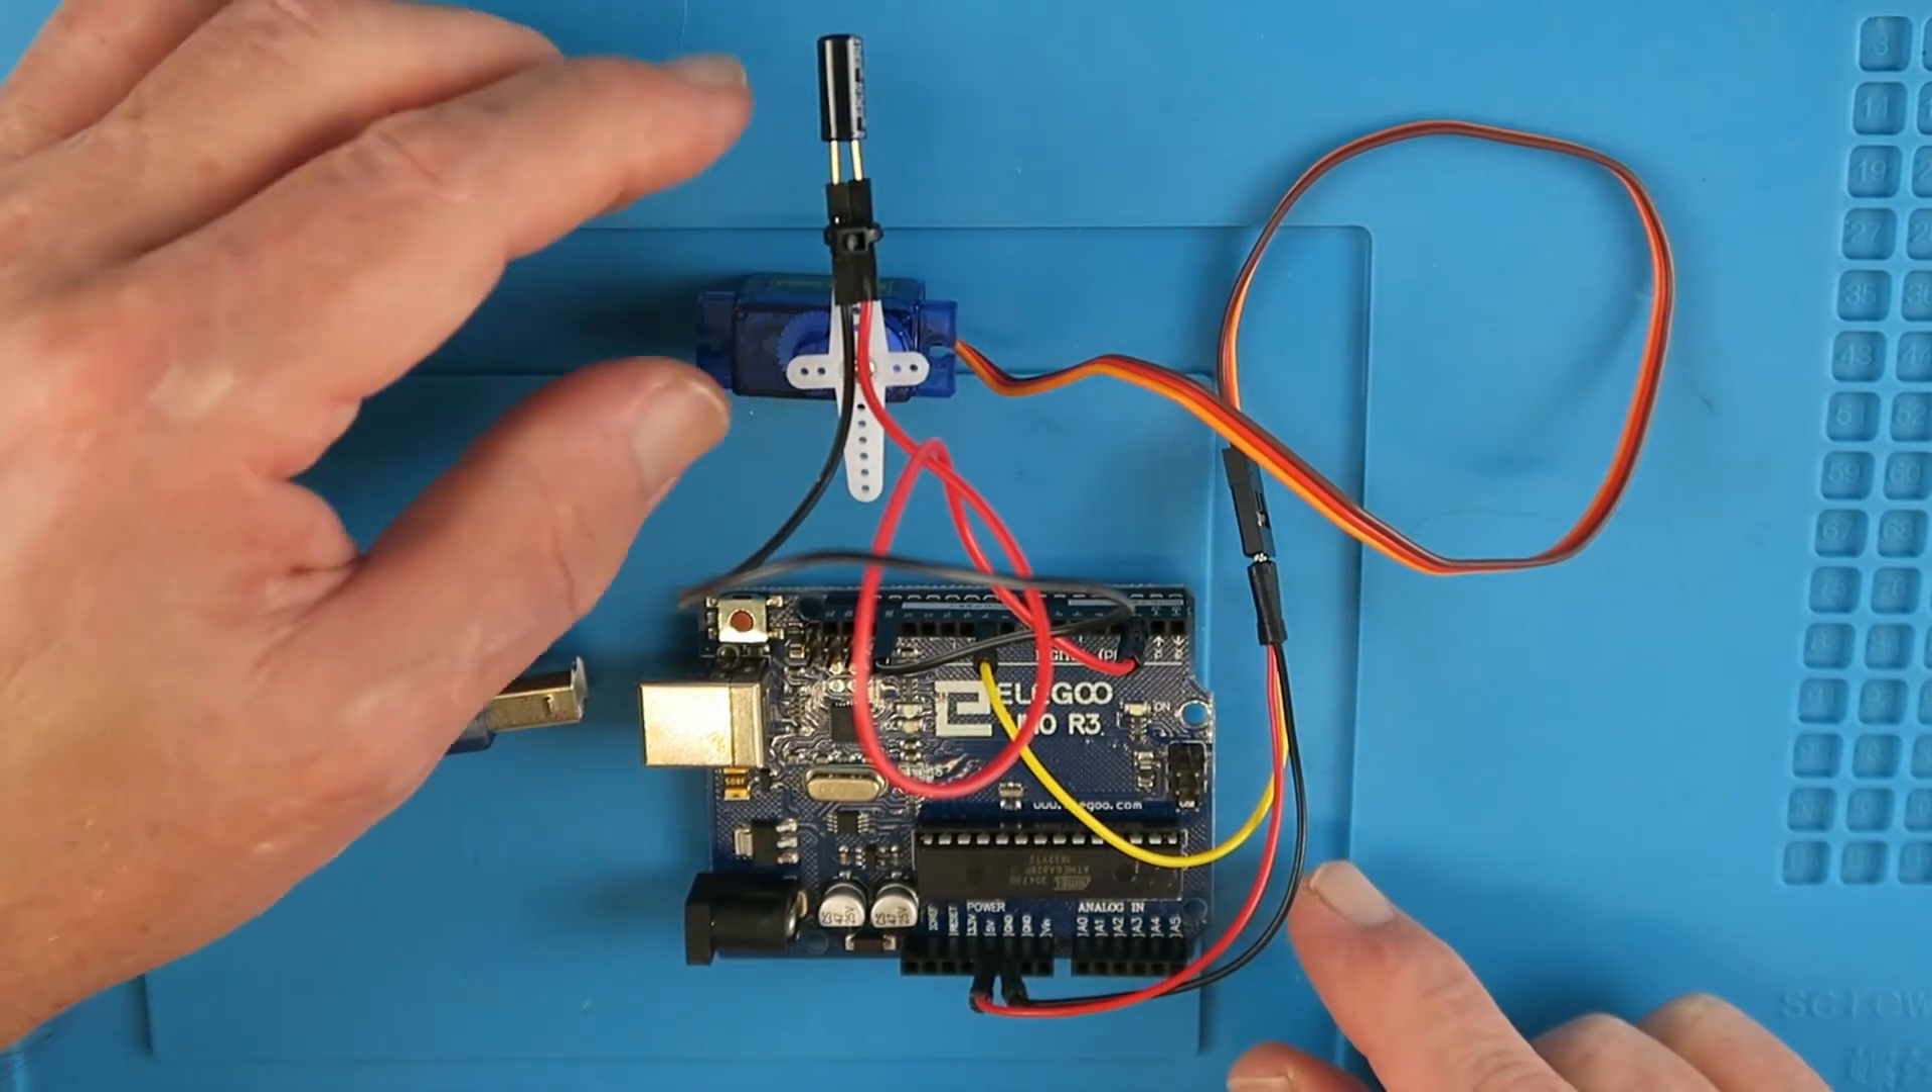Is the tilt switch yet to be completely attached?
No.